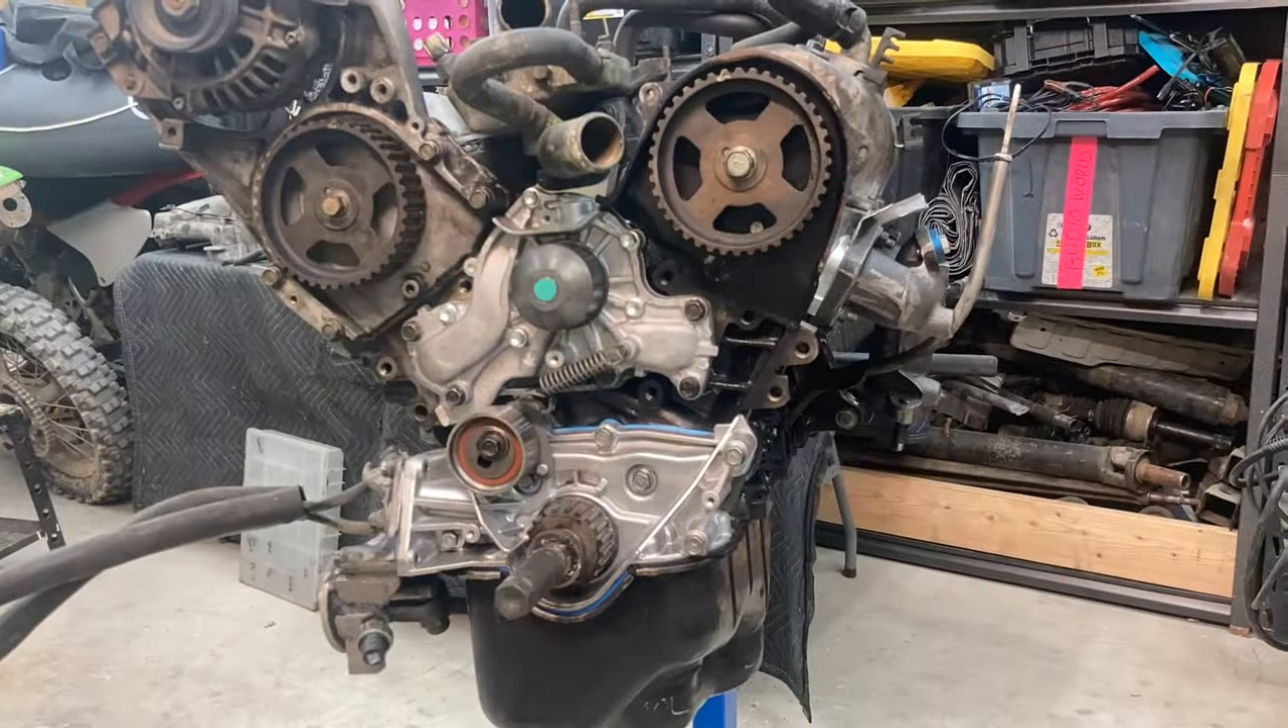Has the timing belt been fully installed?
No.